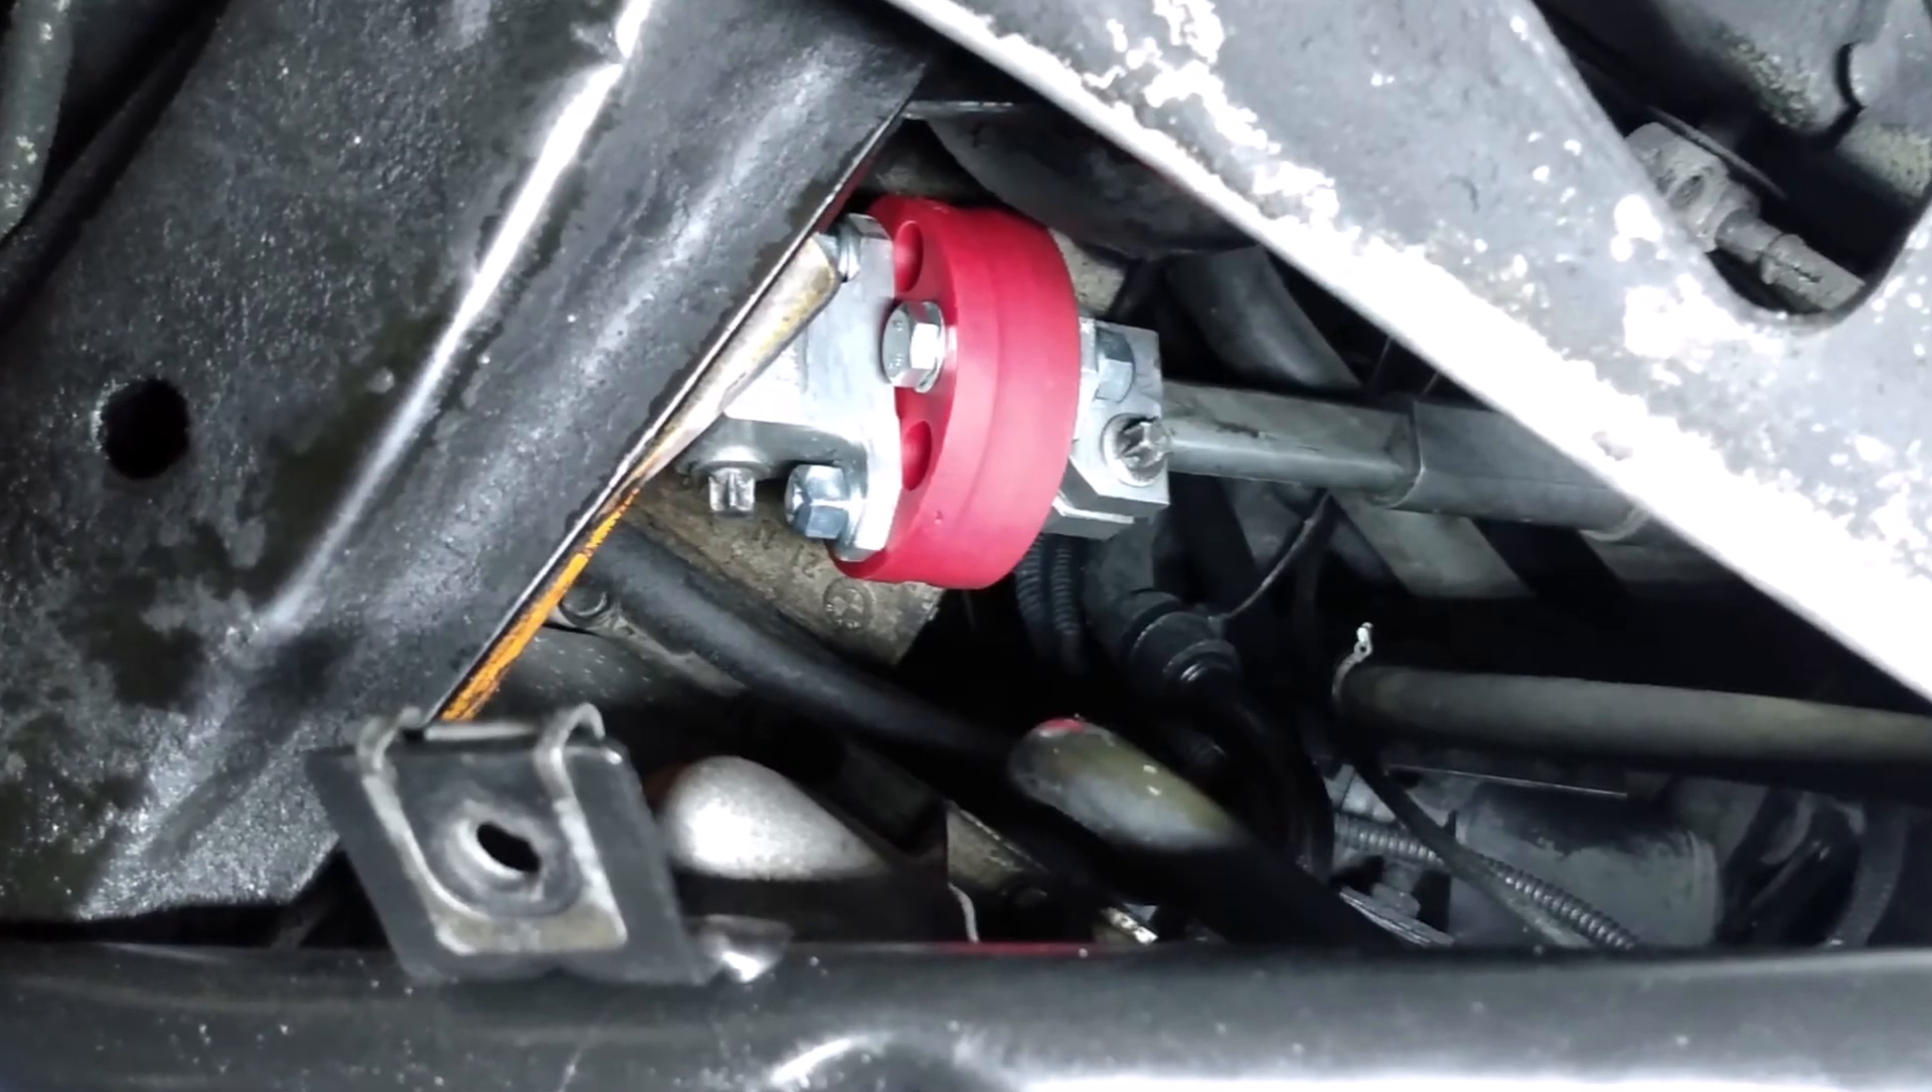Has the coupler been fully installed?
Yes.